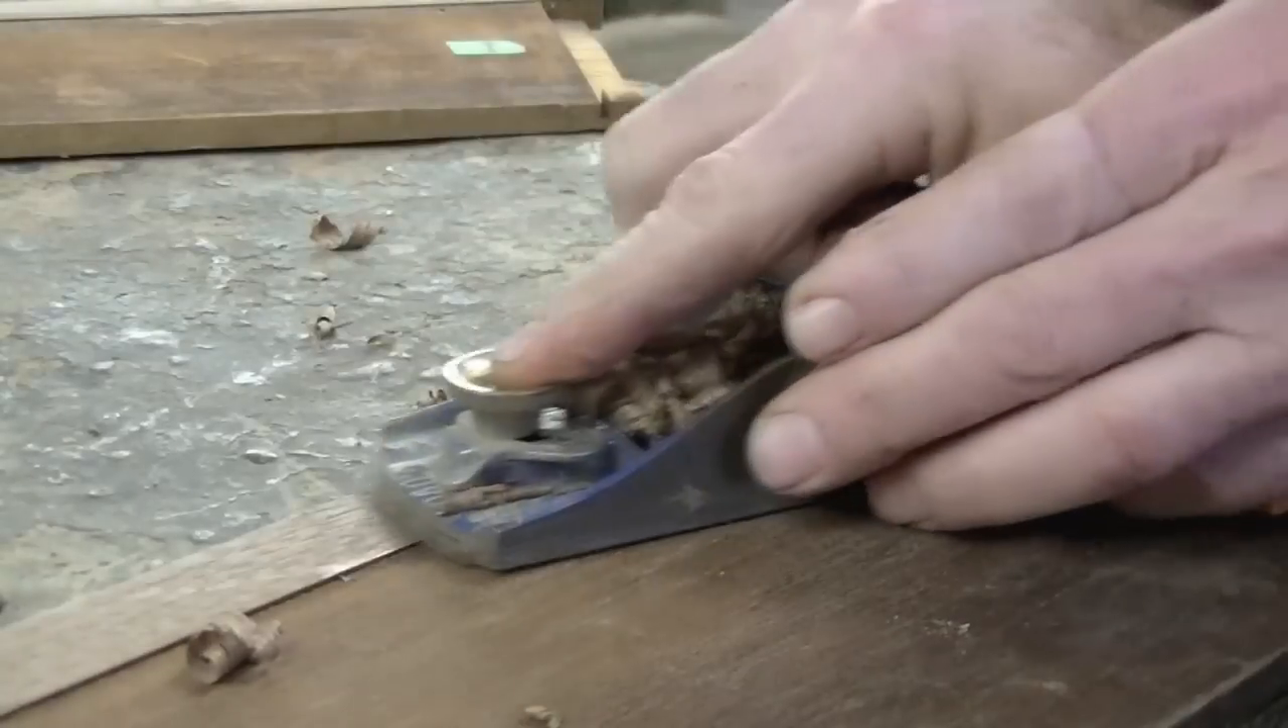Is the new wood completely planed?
No.